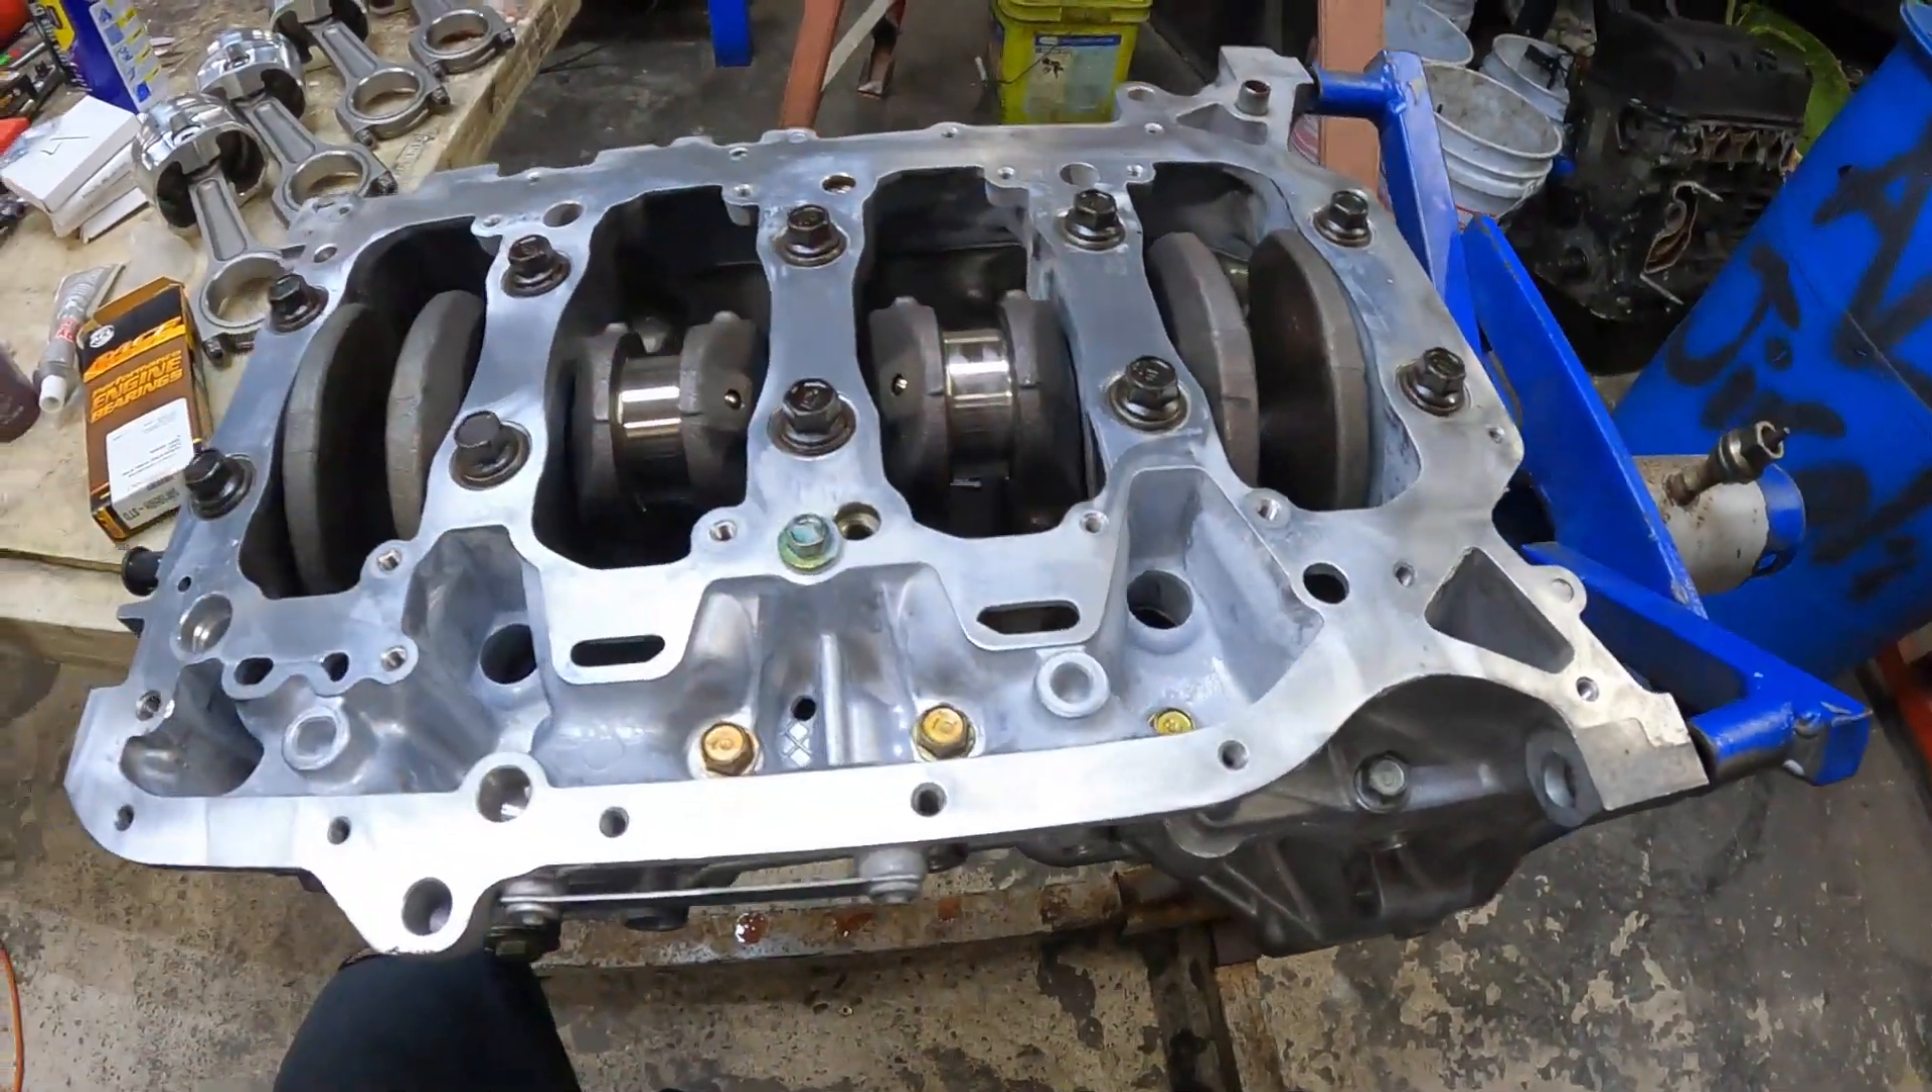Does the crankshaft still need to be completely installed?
No.